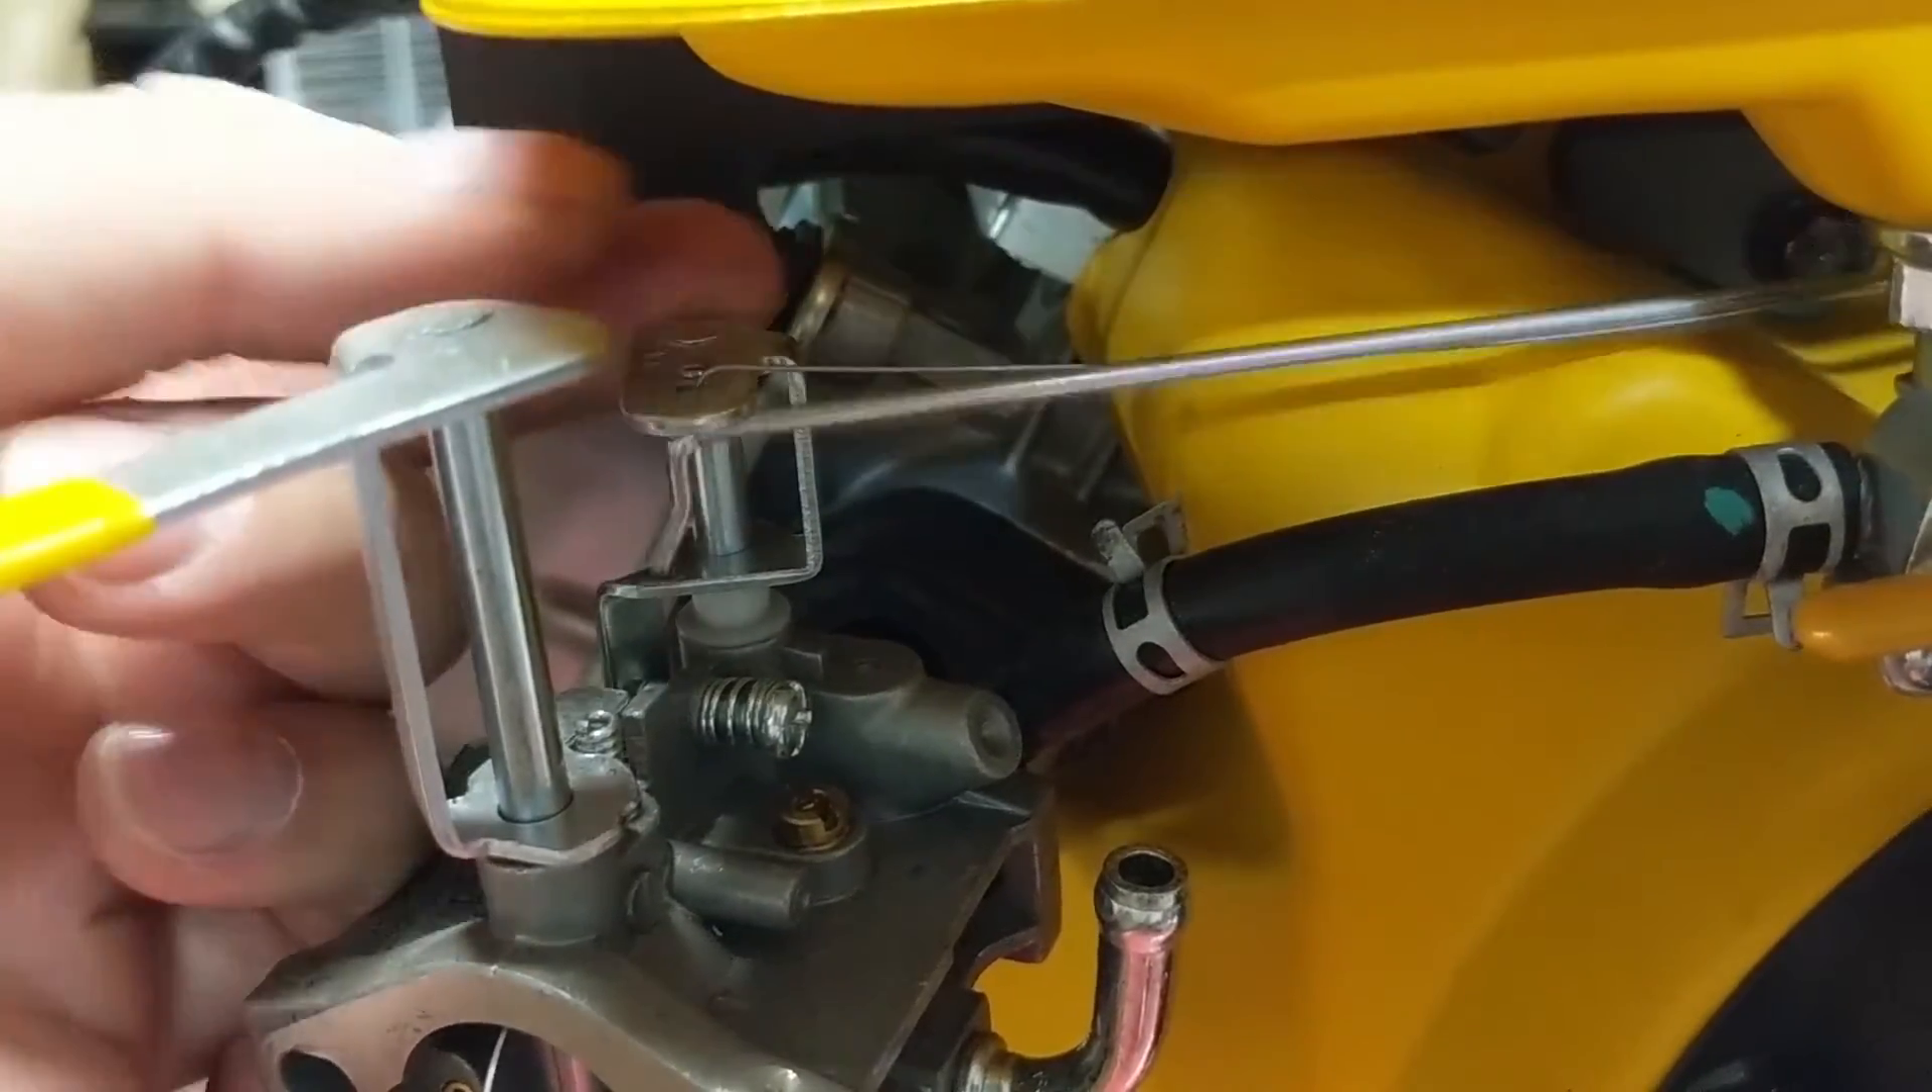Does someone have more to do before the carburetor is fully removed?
Yes.